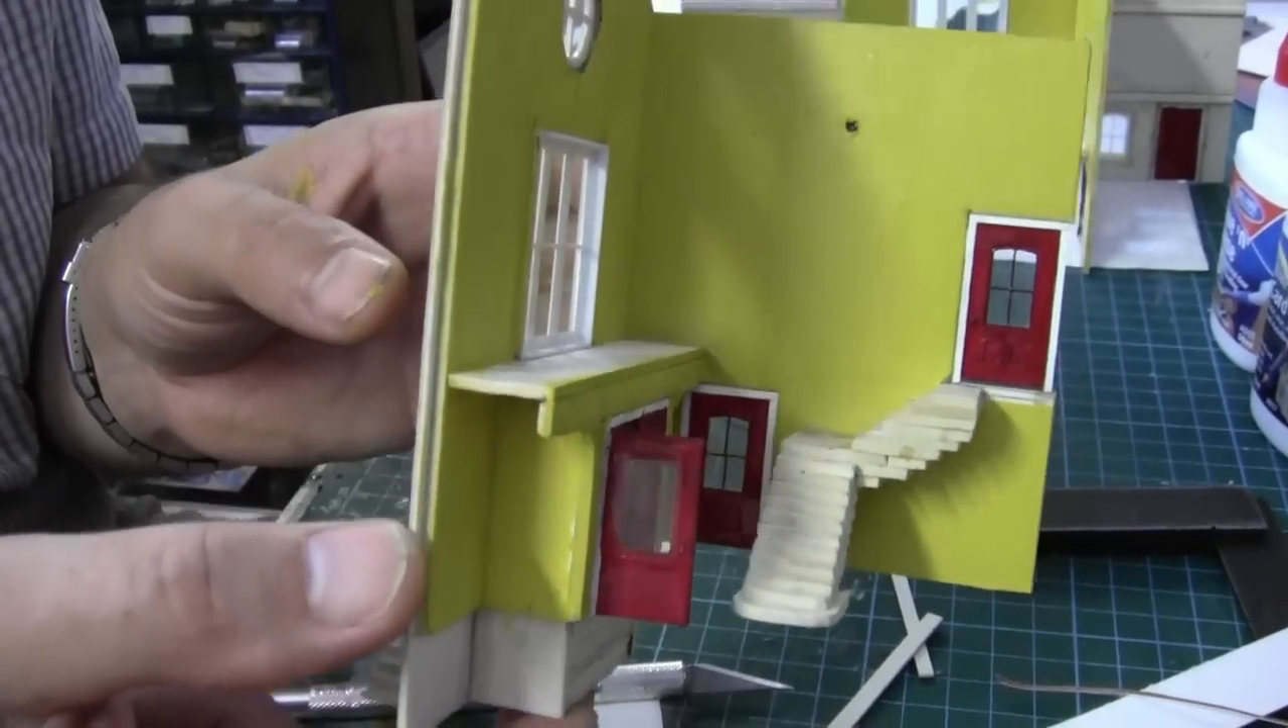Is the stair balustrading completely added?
No.